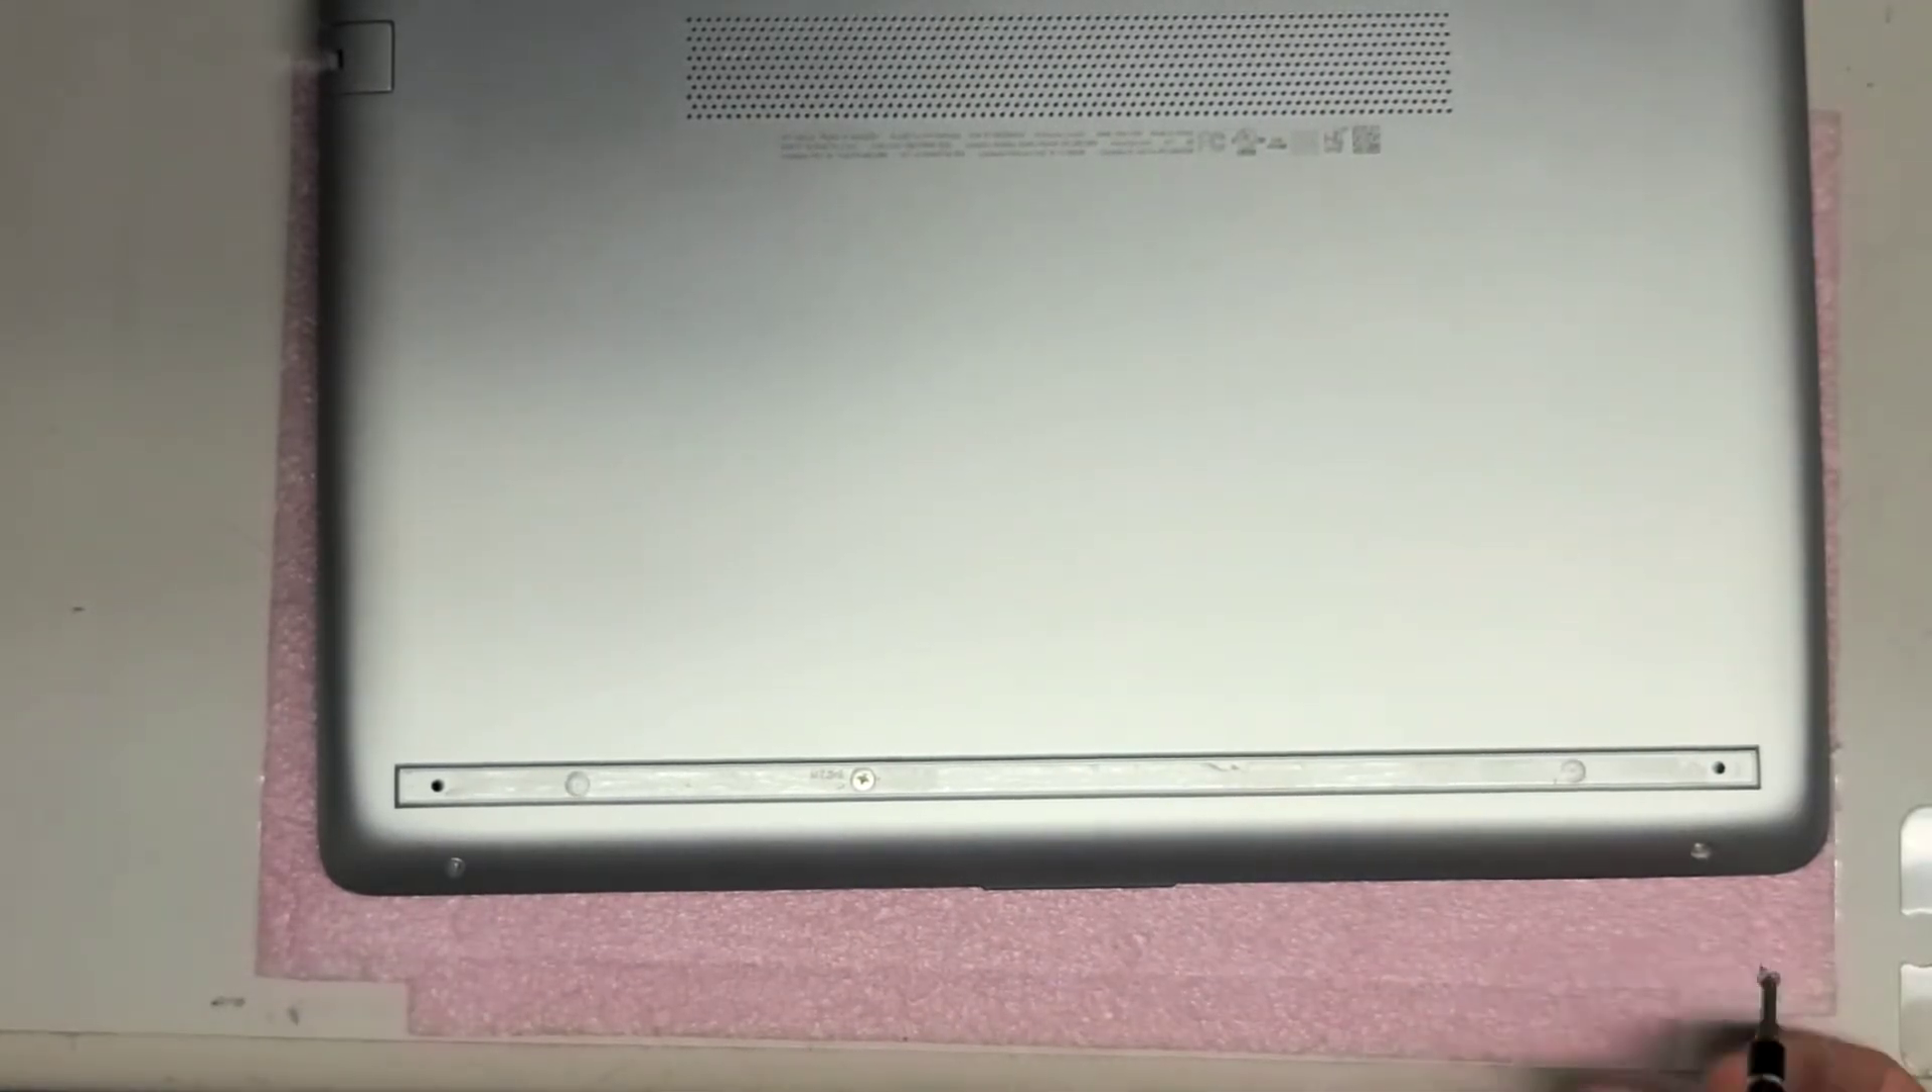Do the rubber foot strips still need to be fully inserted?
Yes.